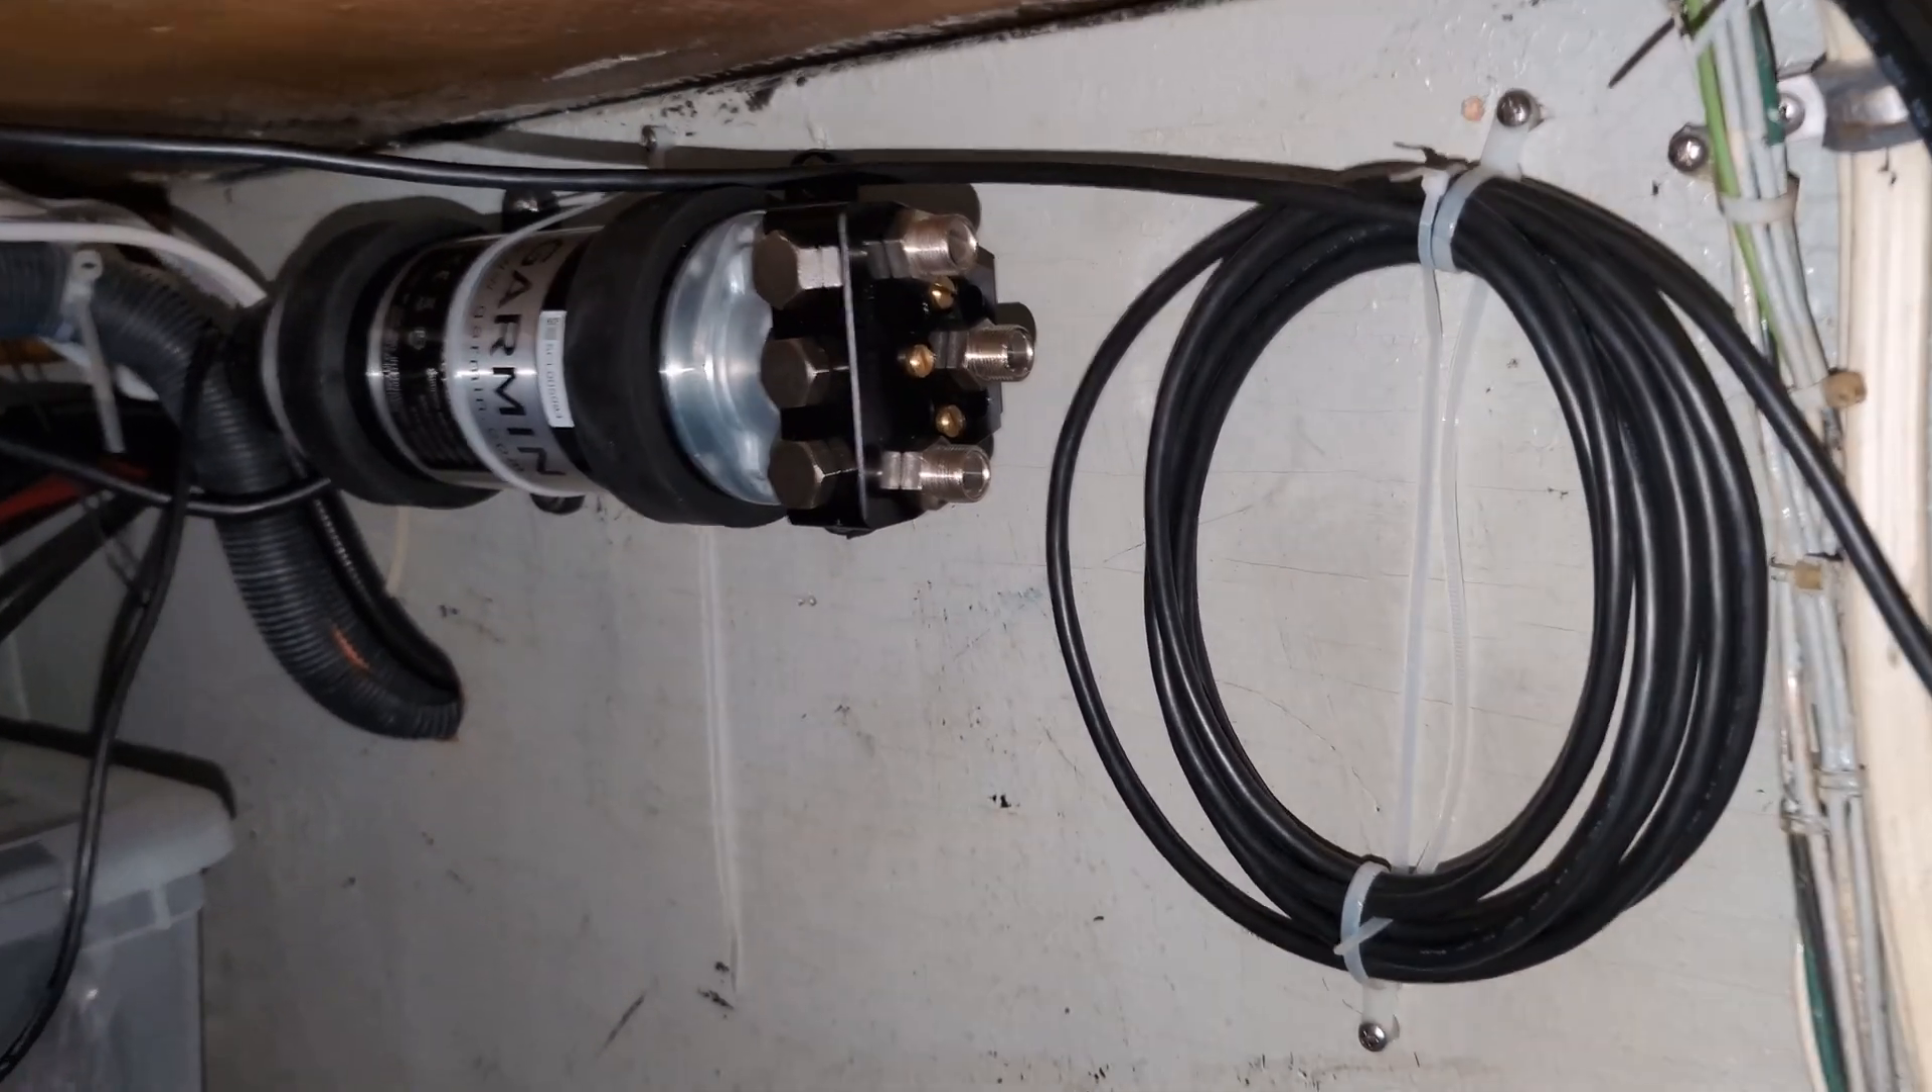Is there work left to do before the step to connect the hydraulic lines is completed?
Yes.